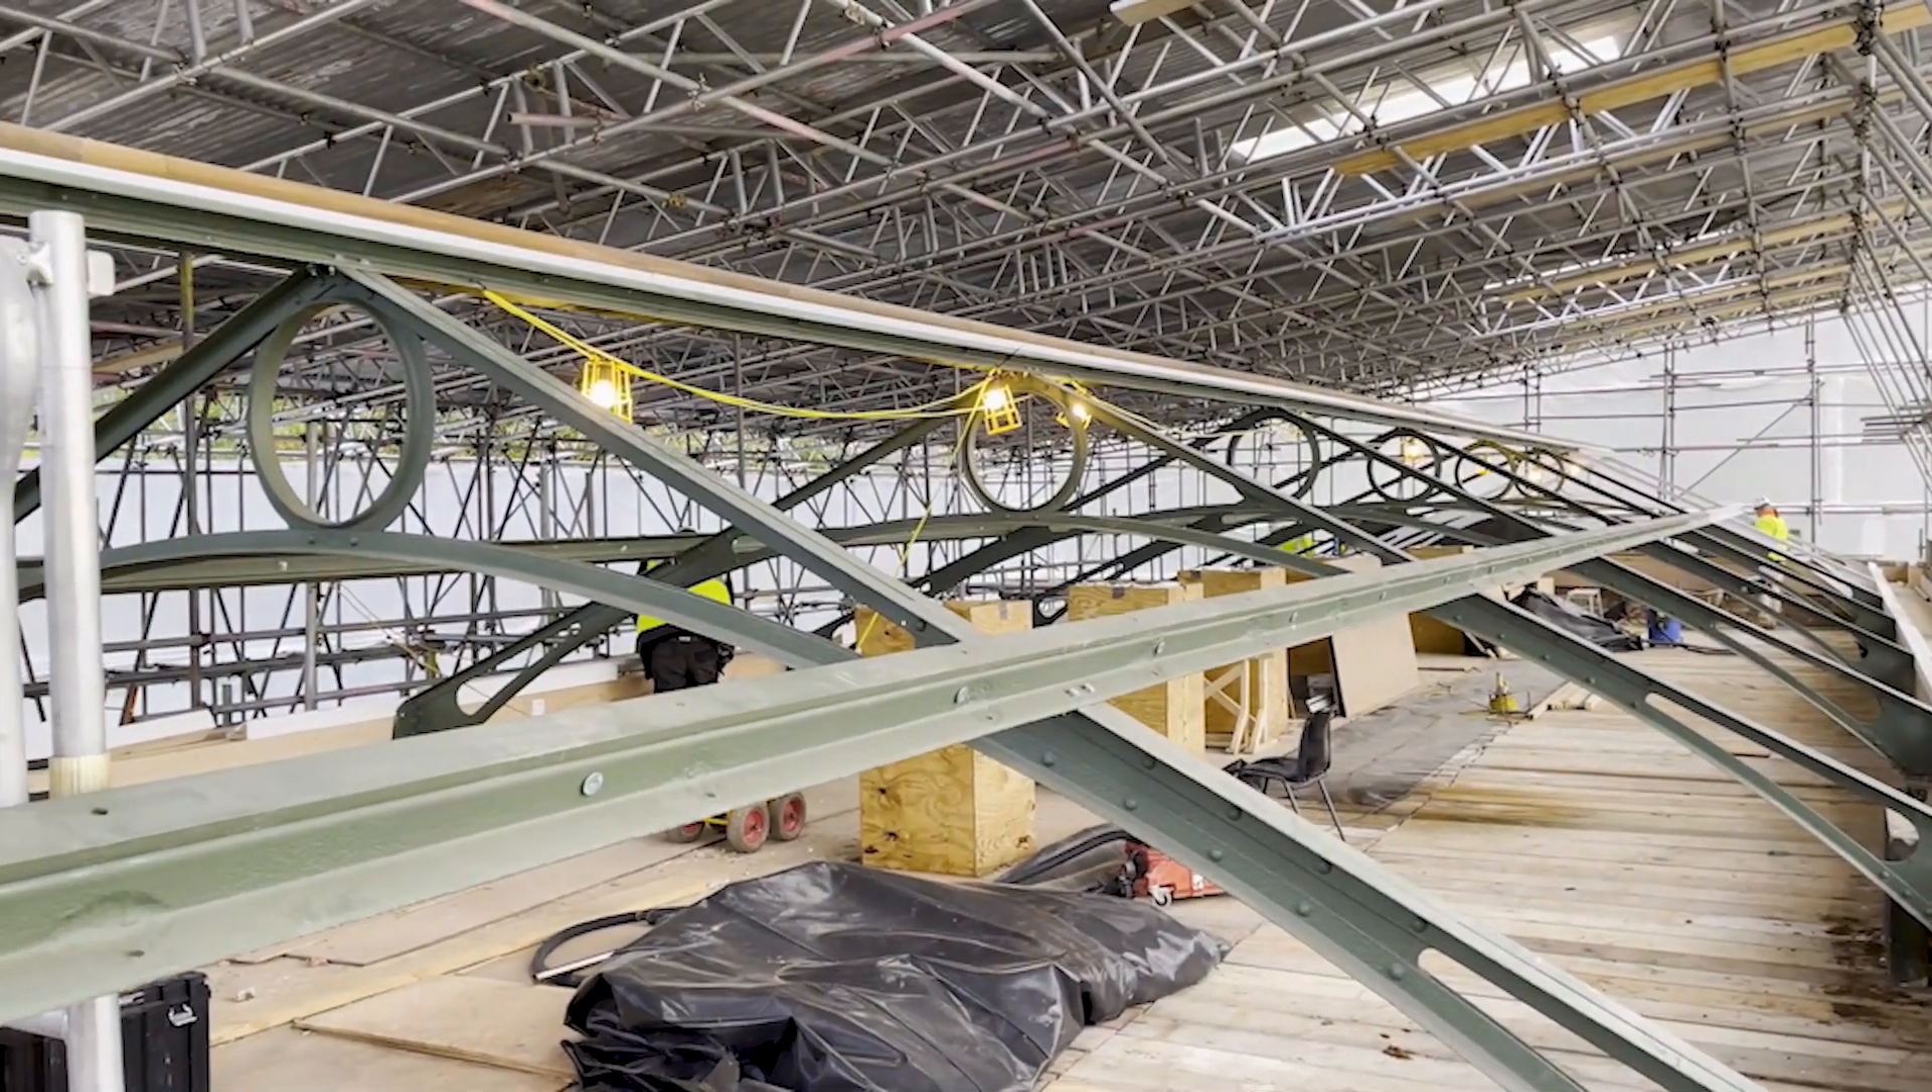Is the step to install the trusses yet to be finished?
No.